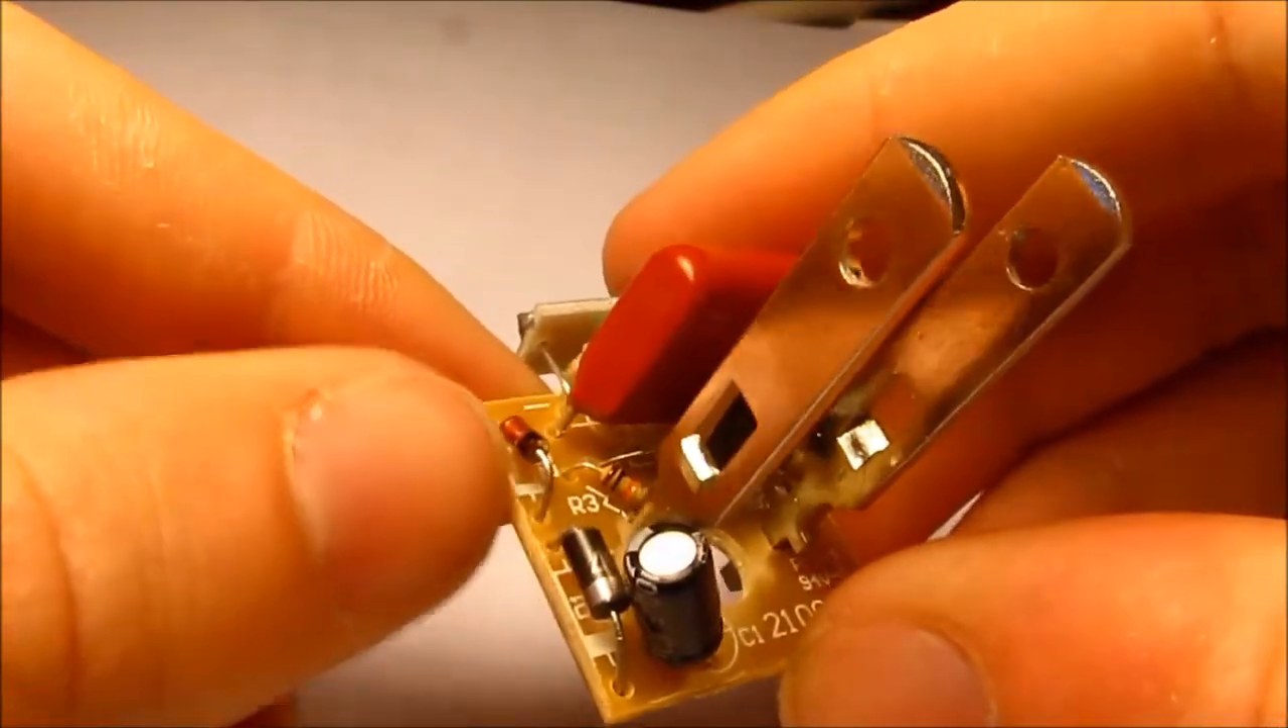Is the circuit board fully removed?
Yes.